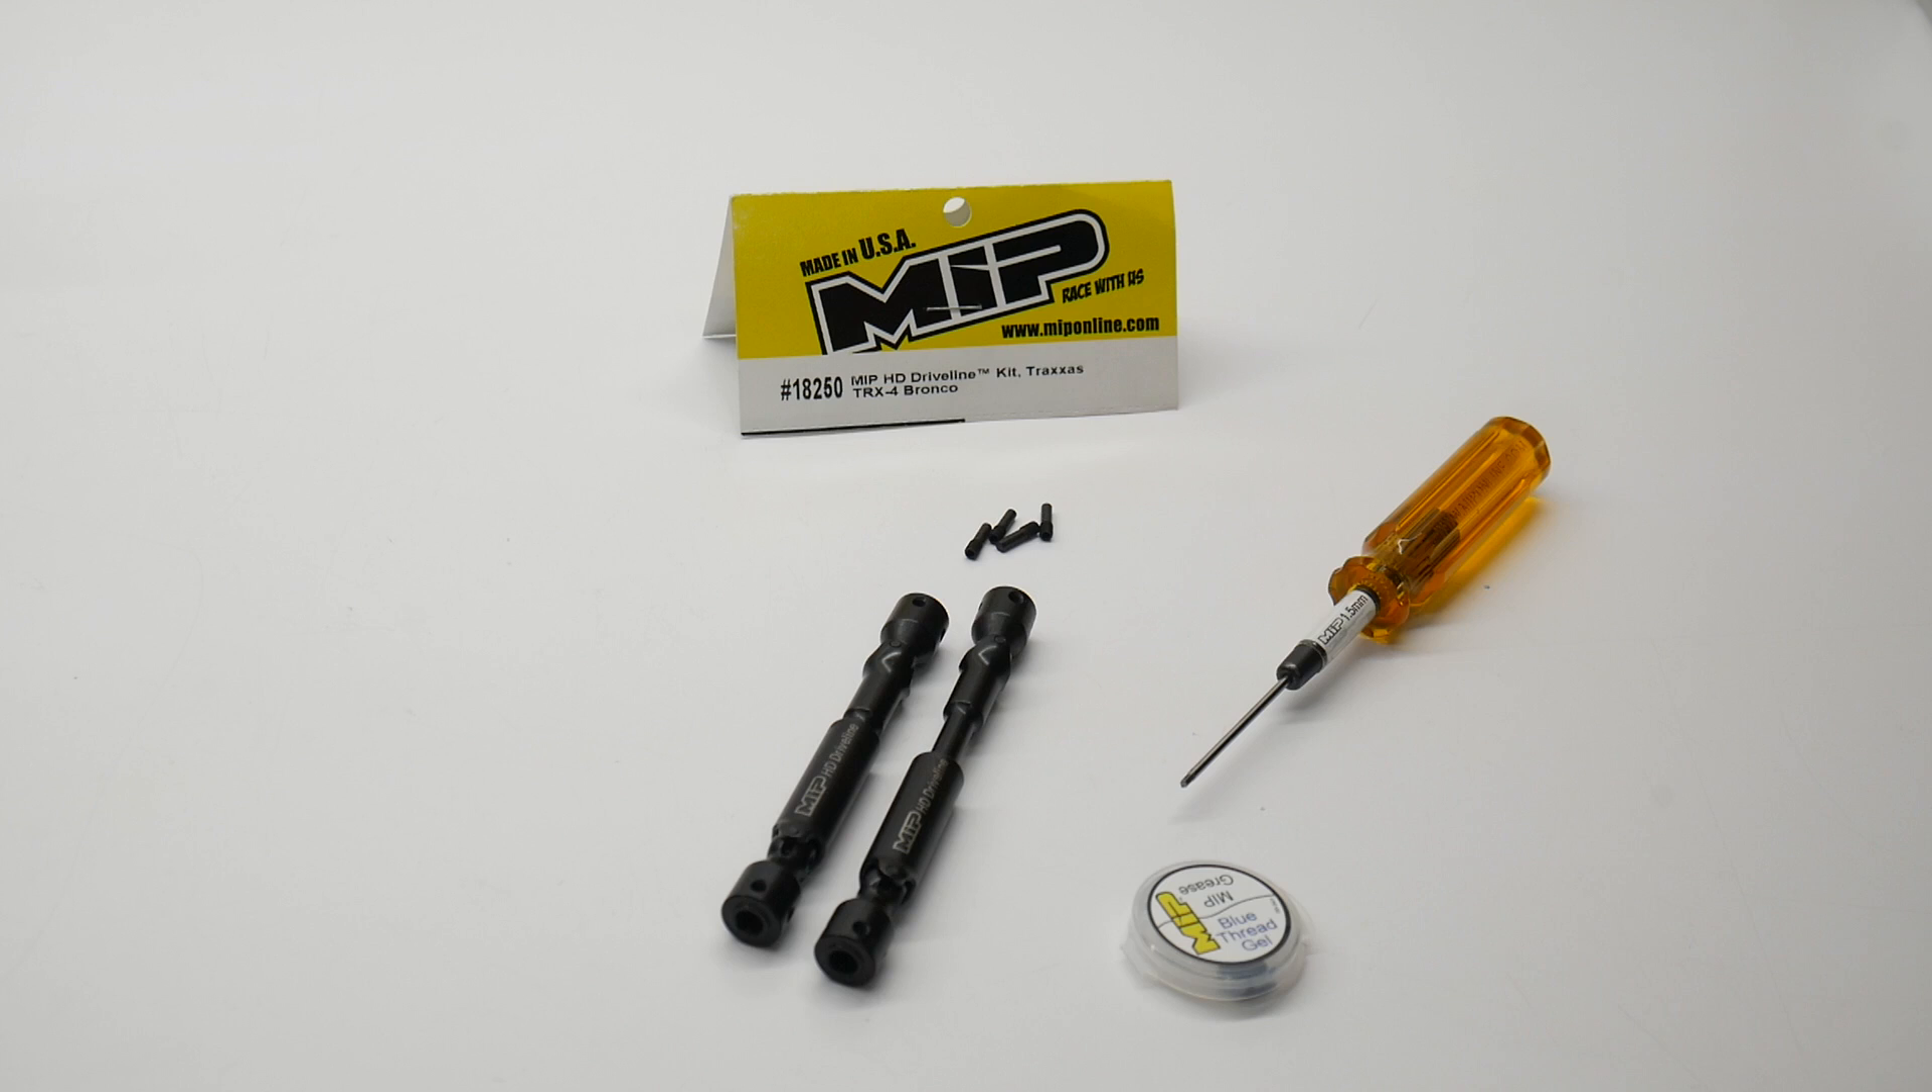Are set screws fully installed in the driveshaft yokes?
No.